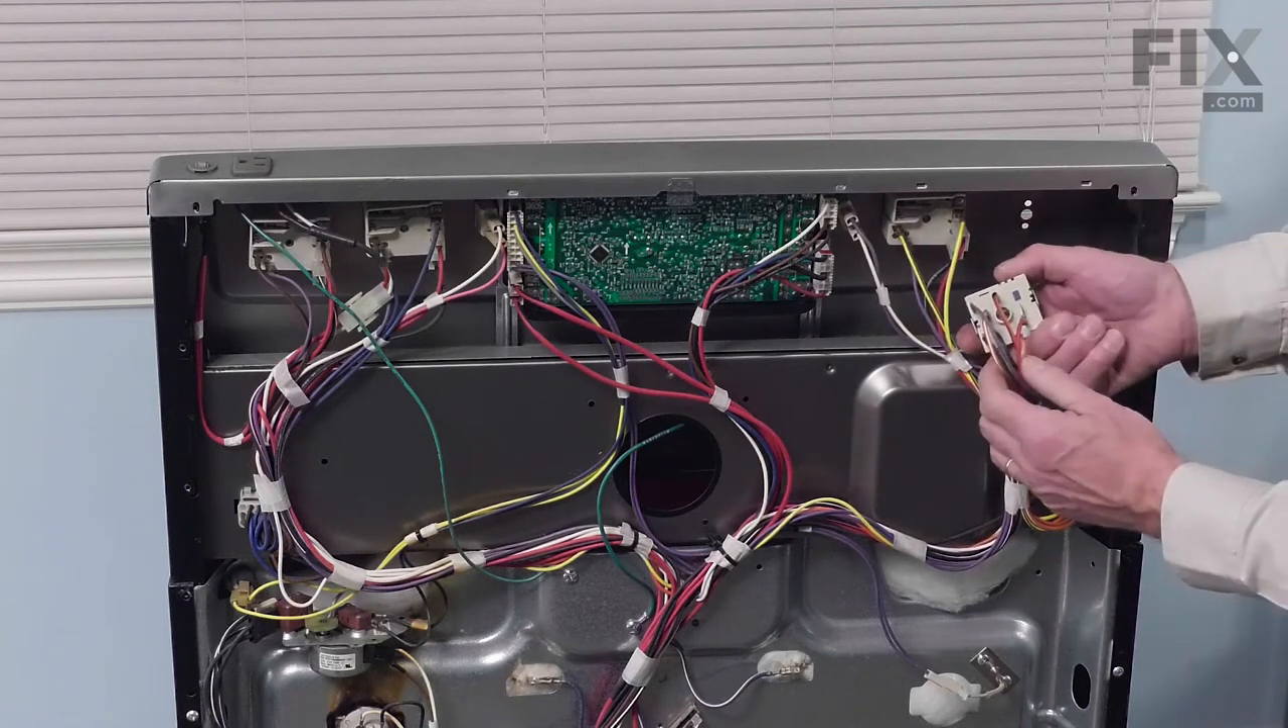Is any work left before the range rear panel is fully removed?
No.